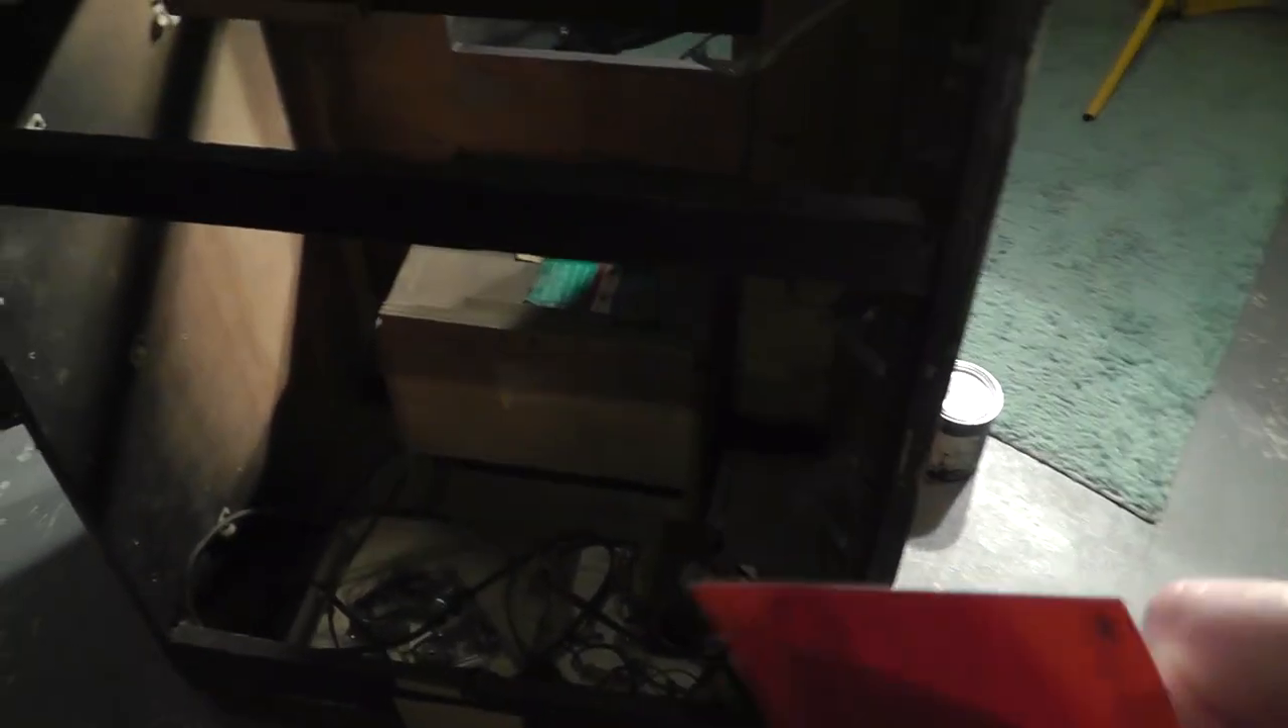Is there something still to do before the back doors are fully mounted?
Yes.